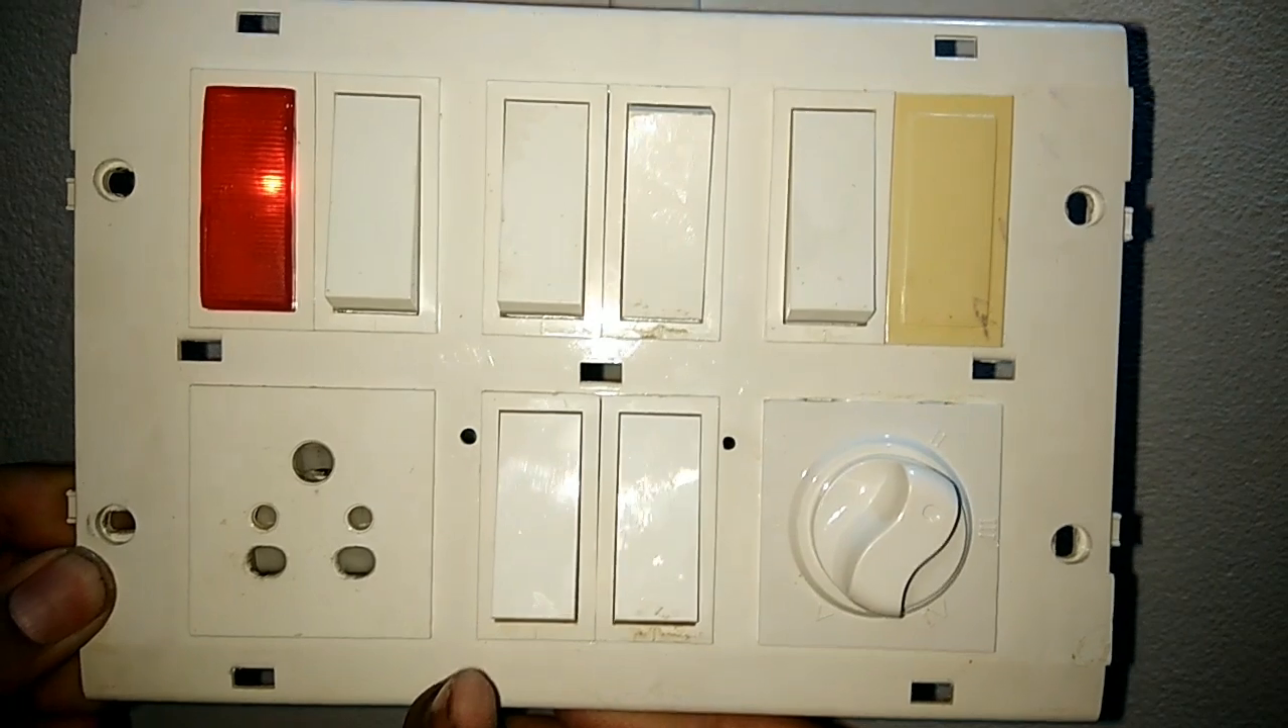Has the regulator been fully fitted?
Yes.